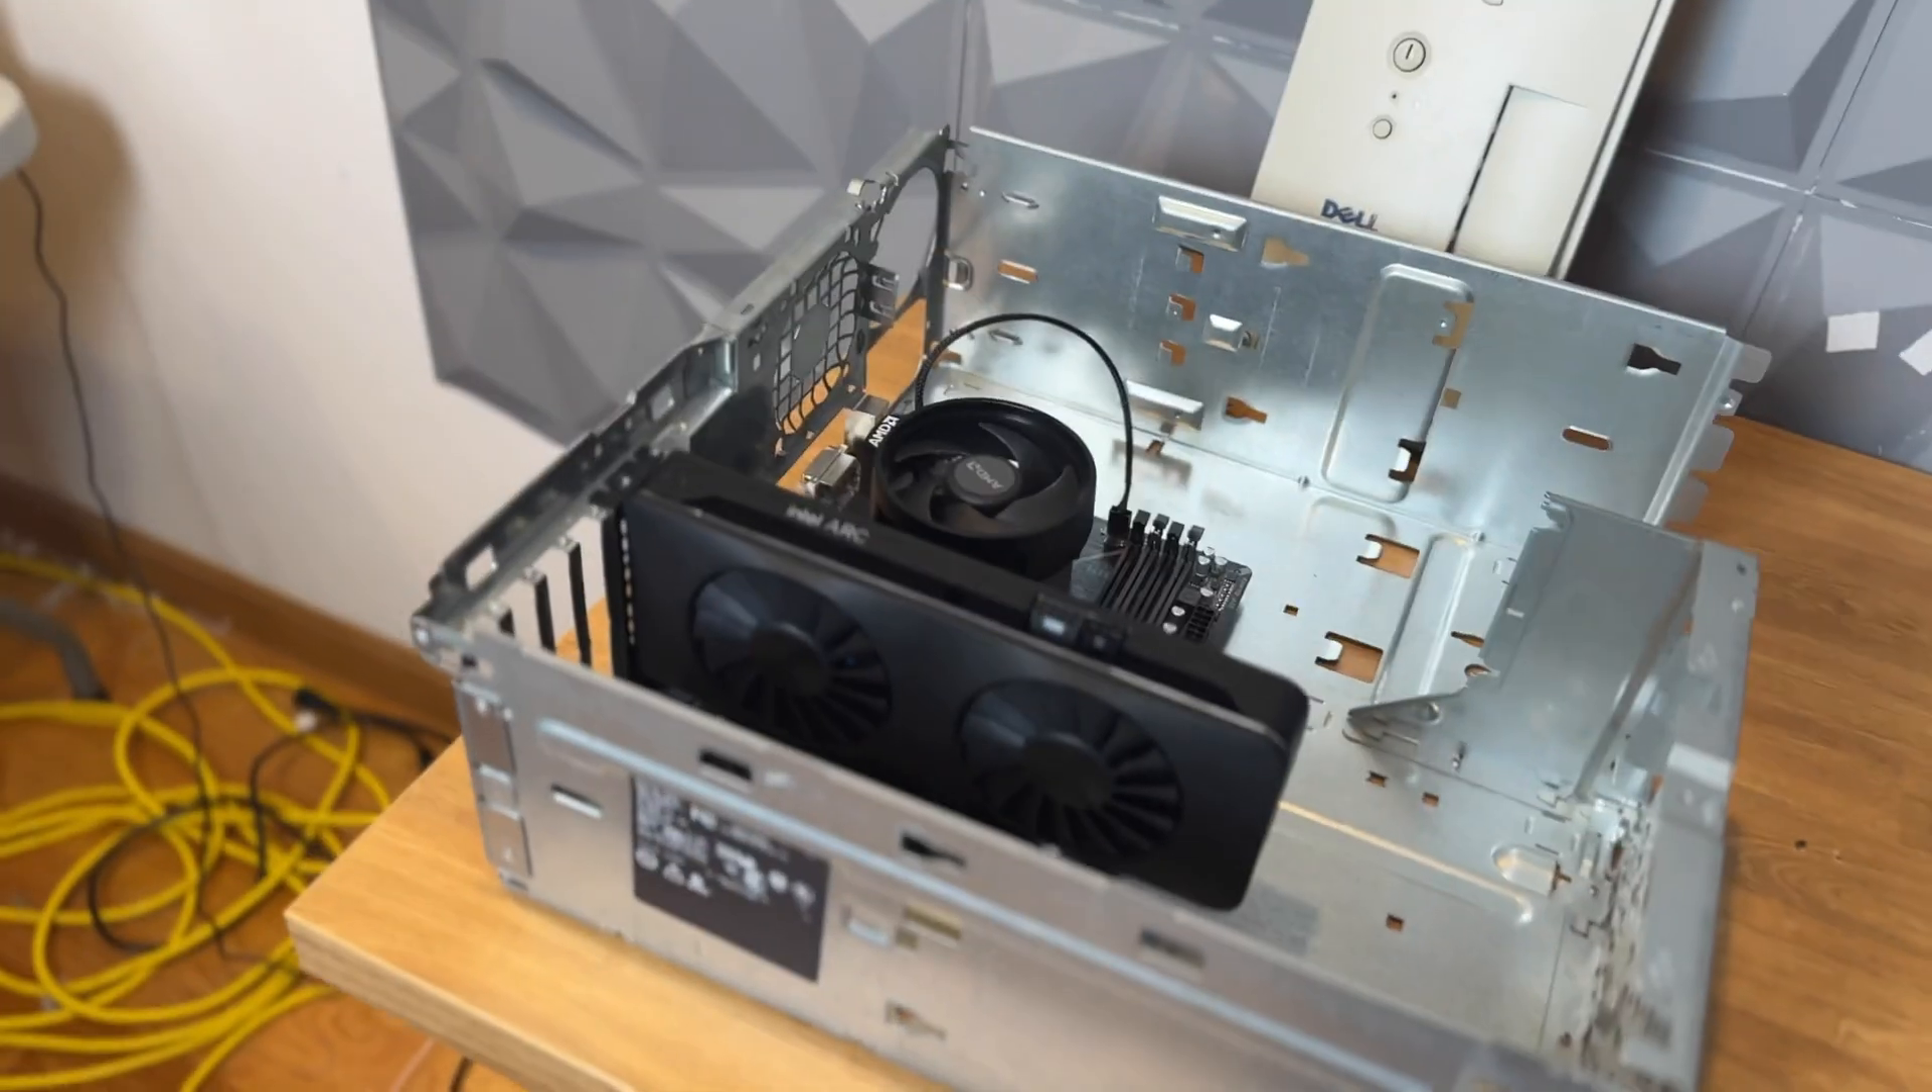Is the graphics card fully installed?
Yes.